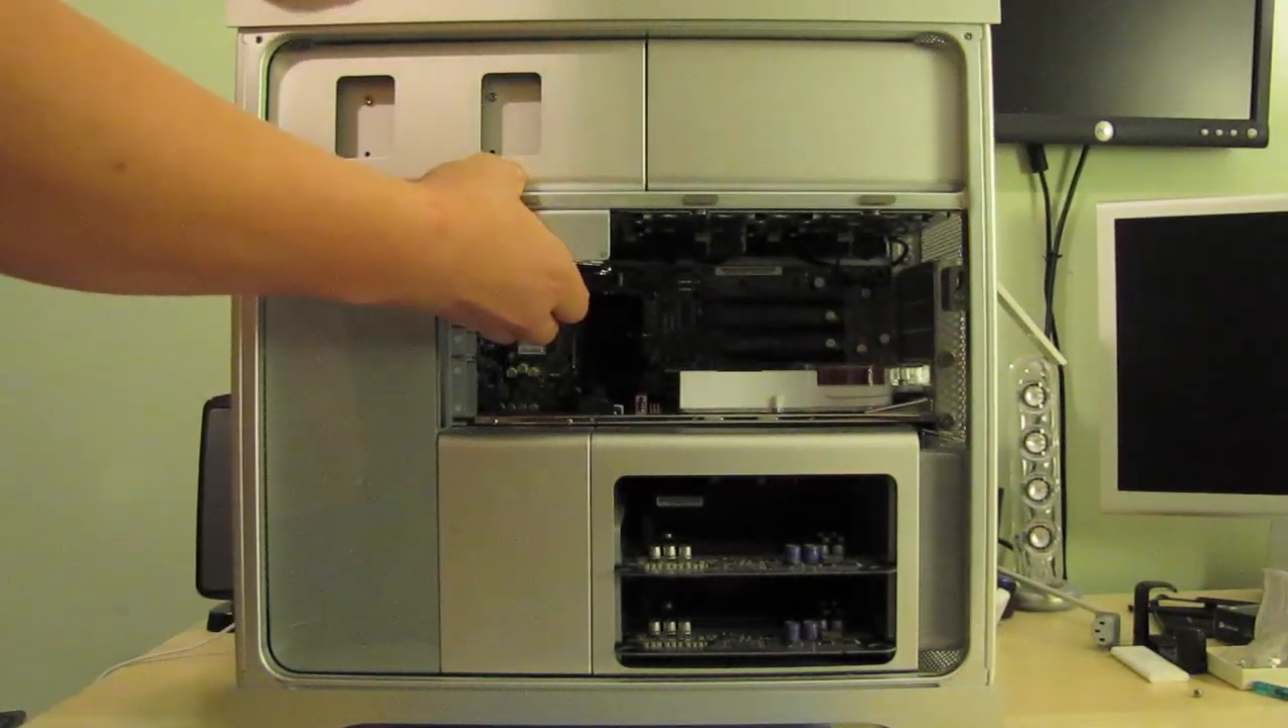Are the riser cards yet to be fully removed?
Yes.